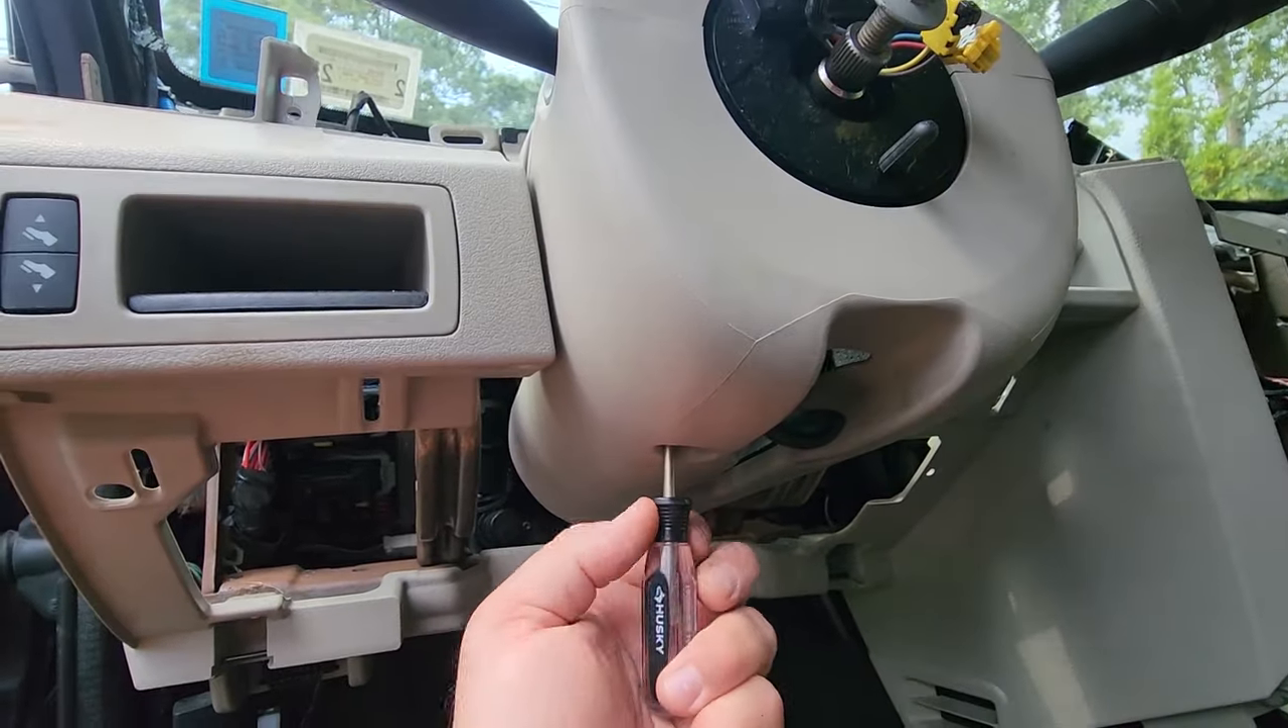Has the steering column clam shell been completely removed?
No.